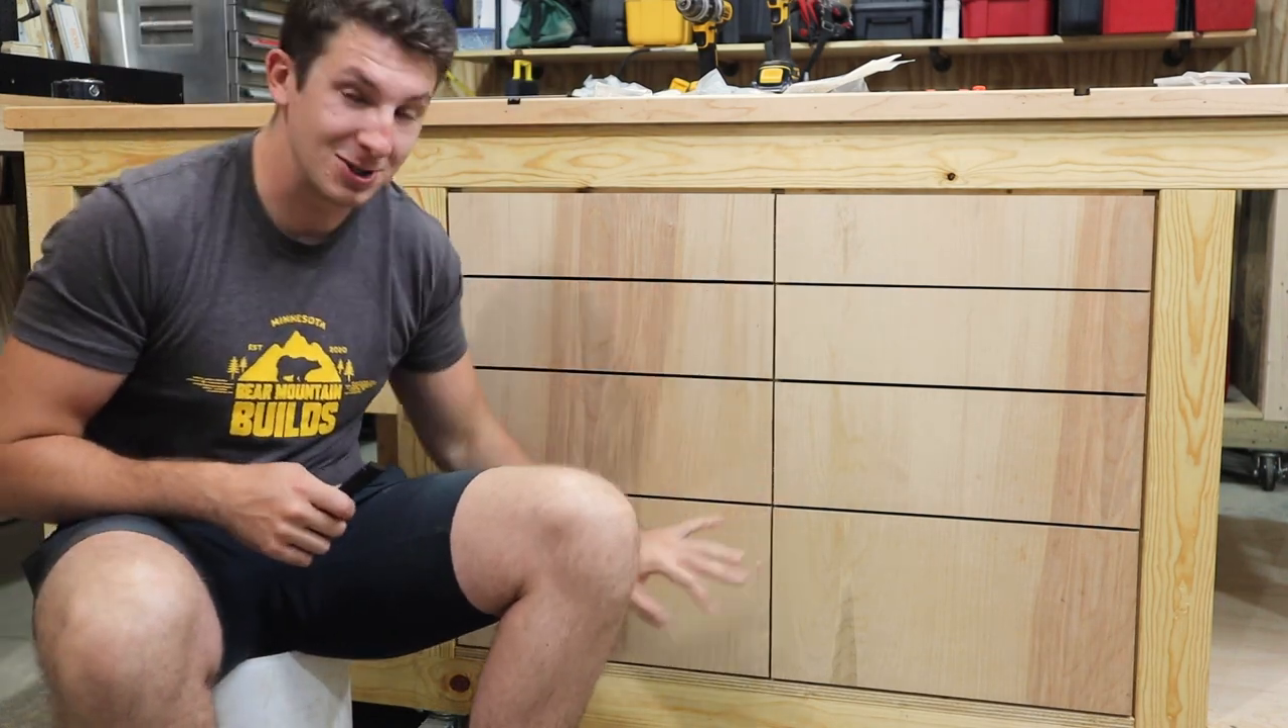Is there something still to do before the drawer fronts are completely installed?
No.